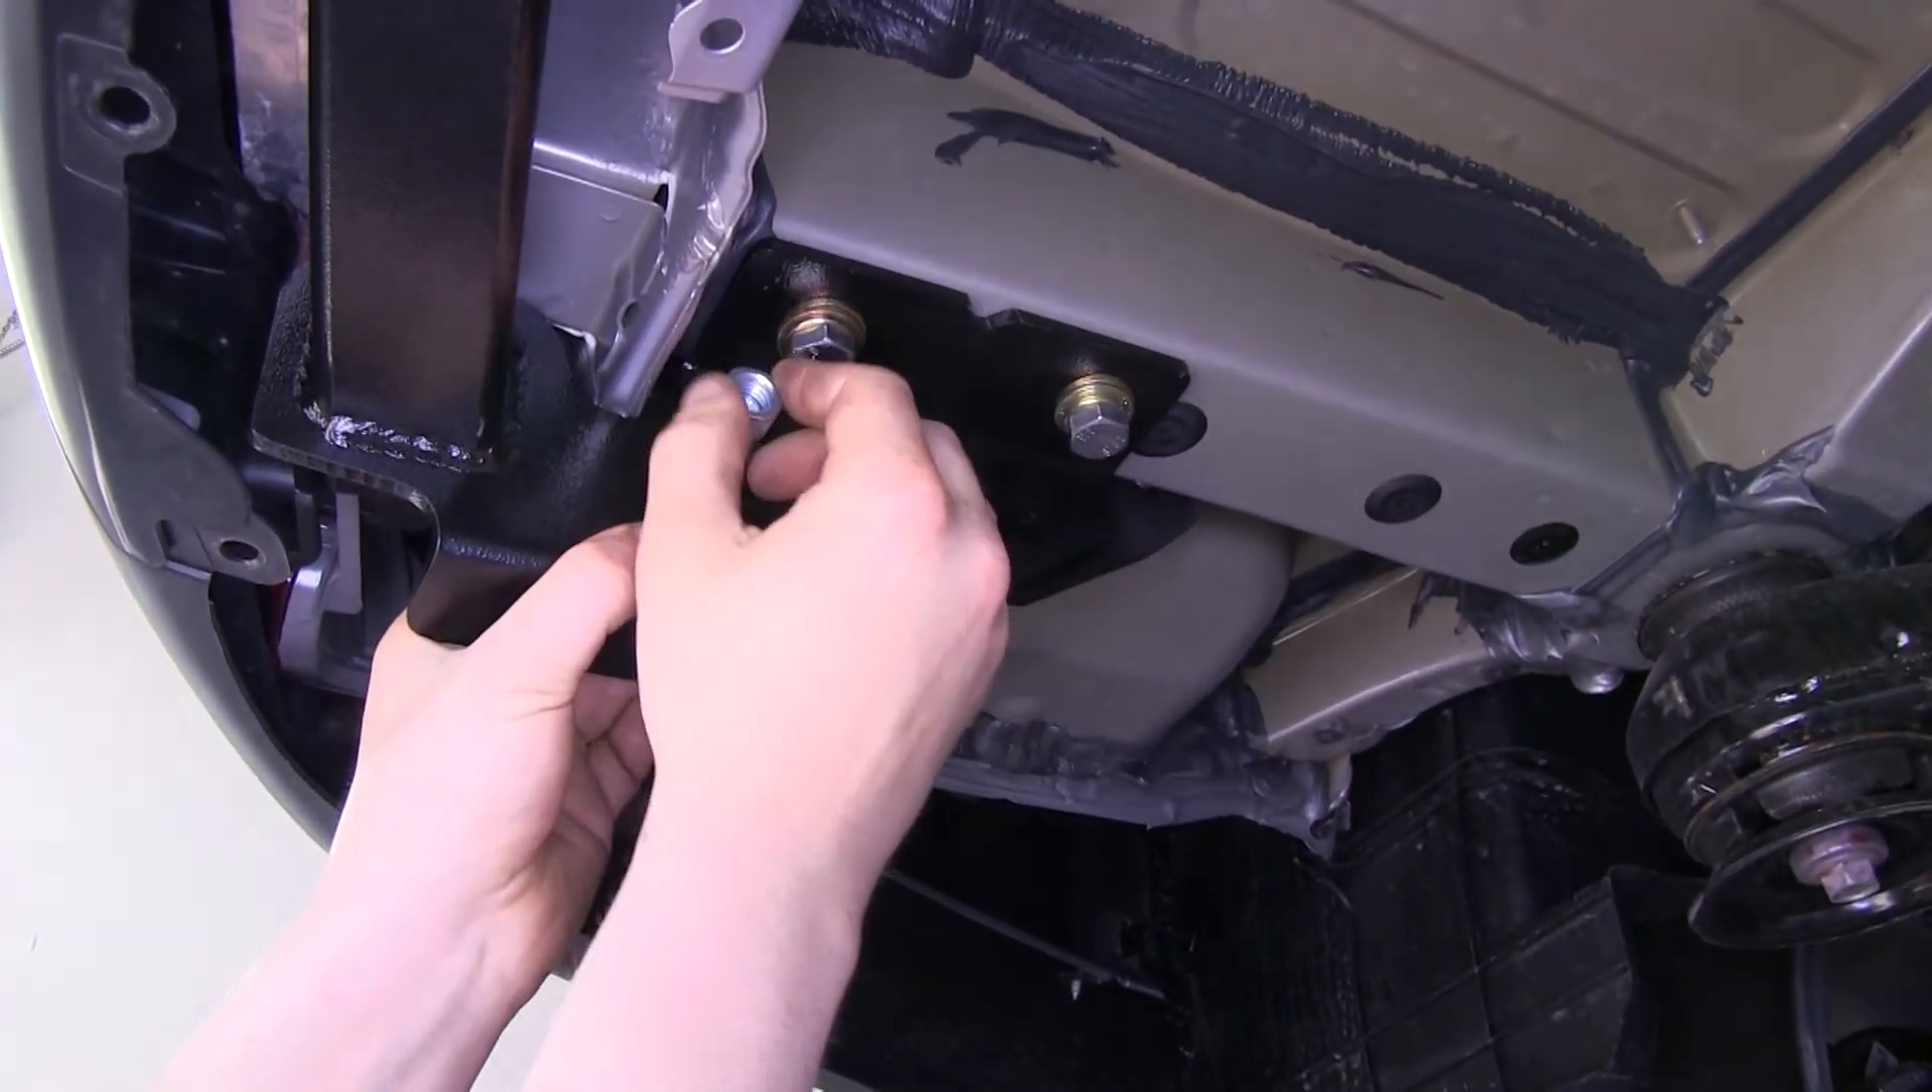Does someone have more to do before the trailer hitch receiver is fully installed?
Yes.